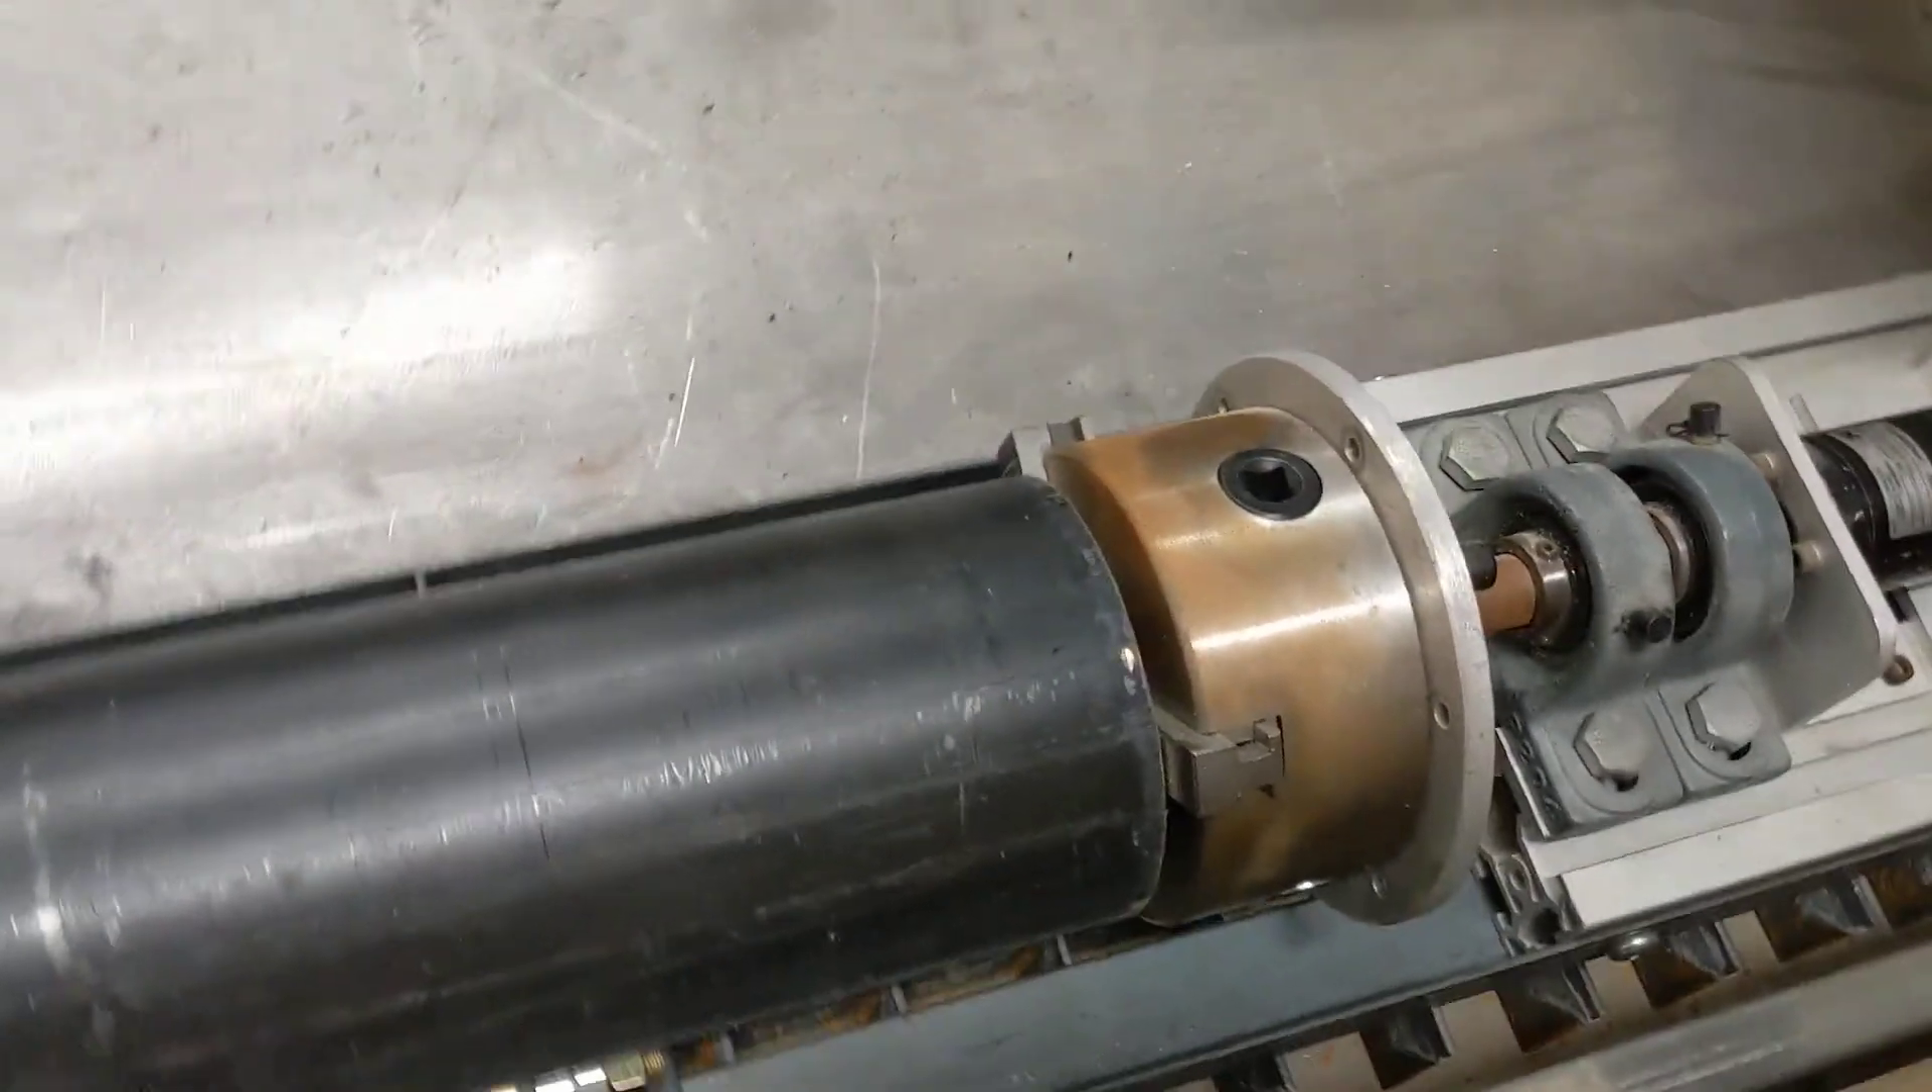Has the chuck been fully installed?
Yes.